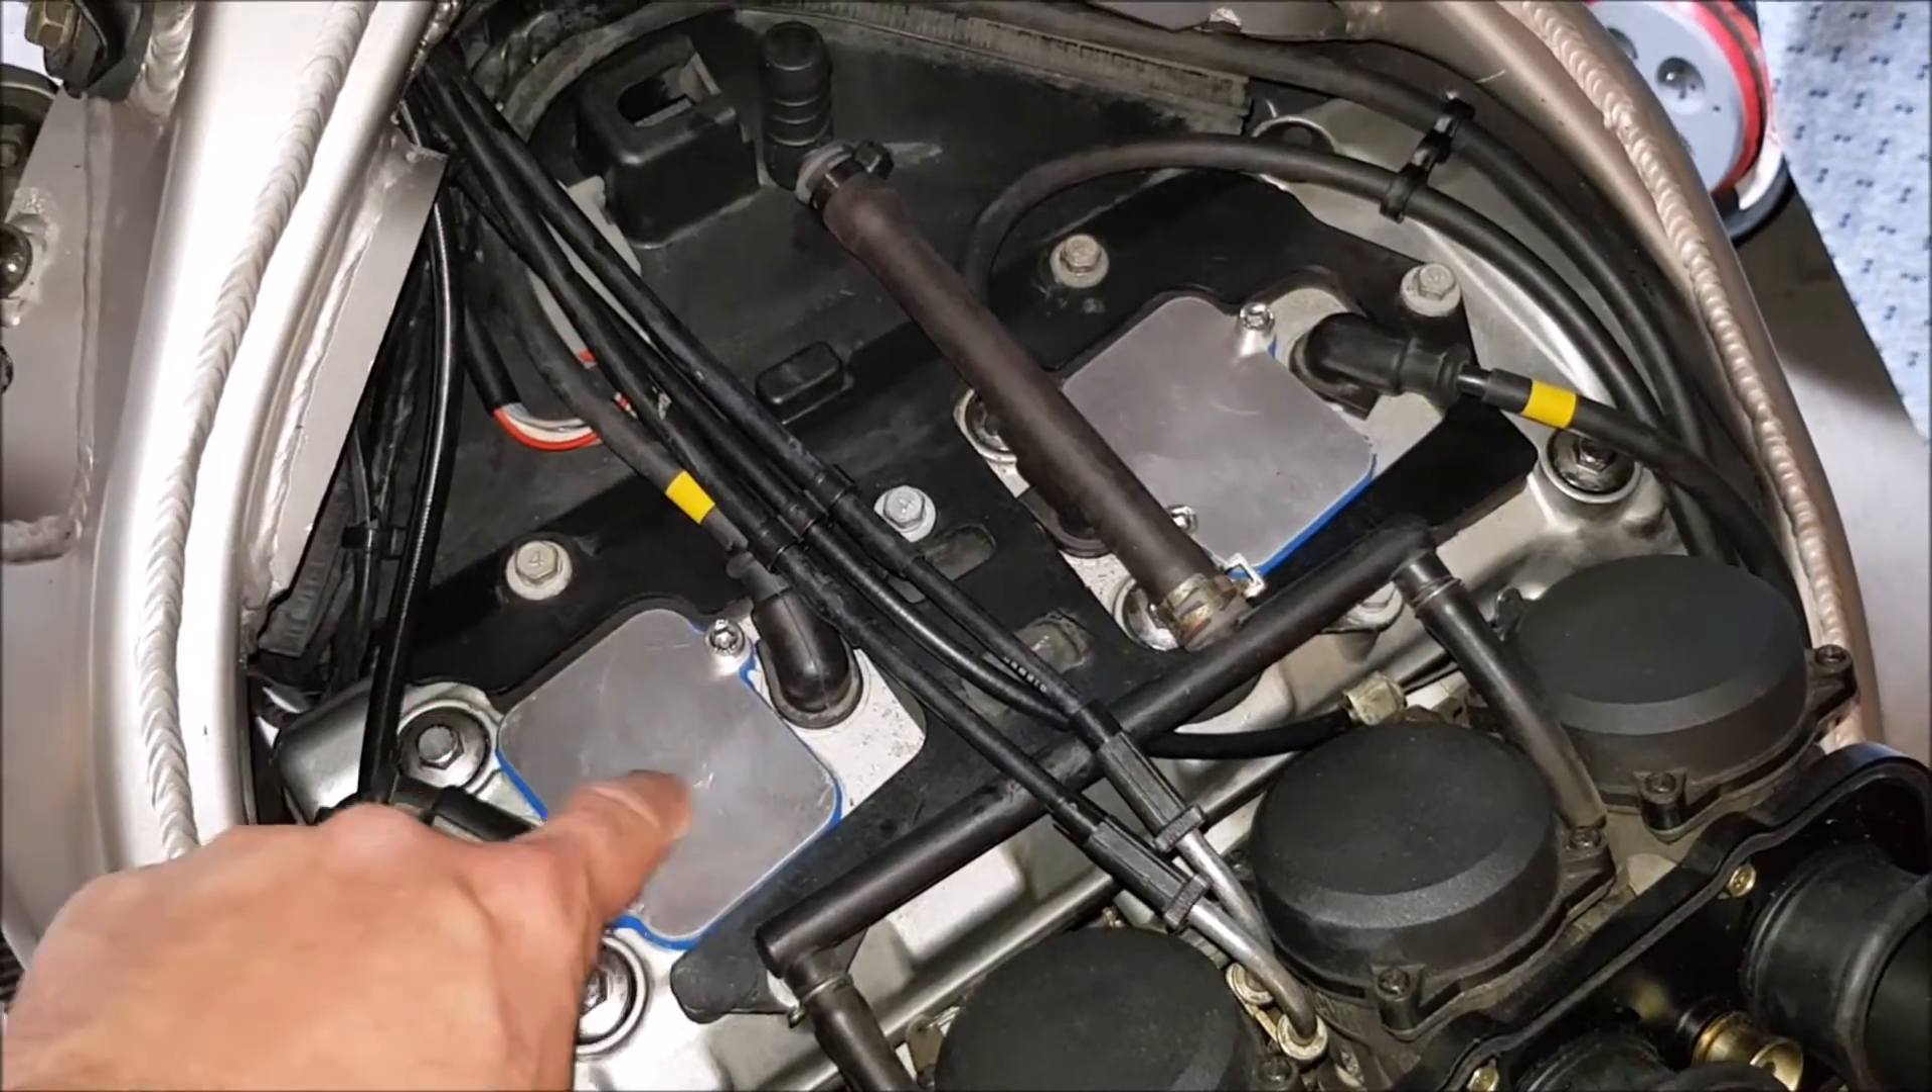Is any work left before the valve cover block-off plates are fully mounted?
No.